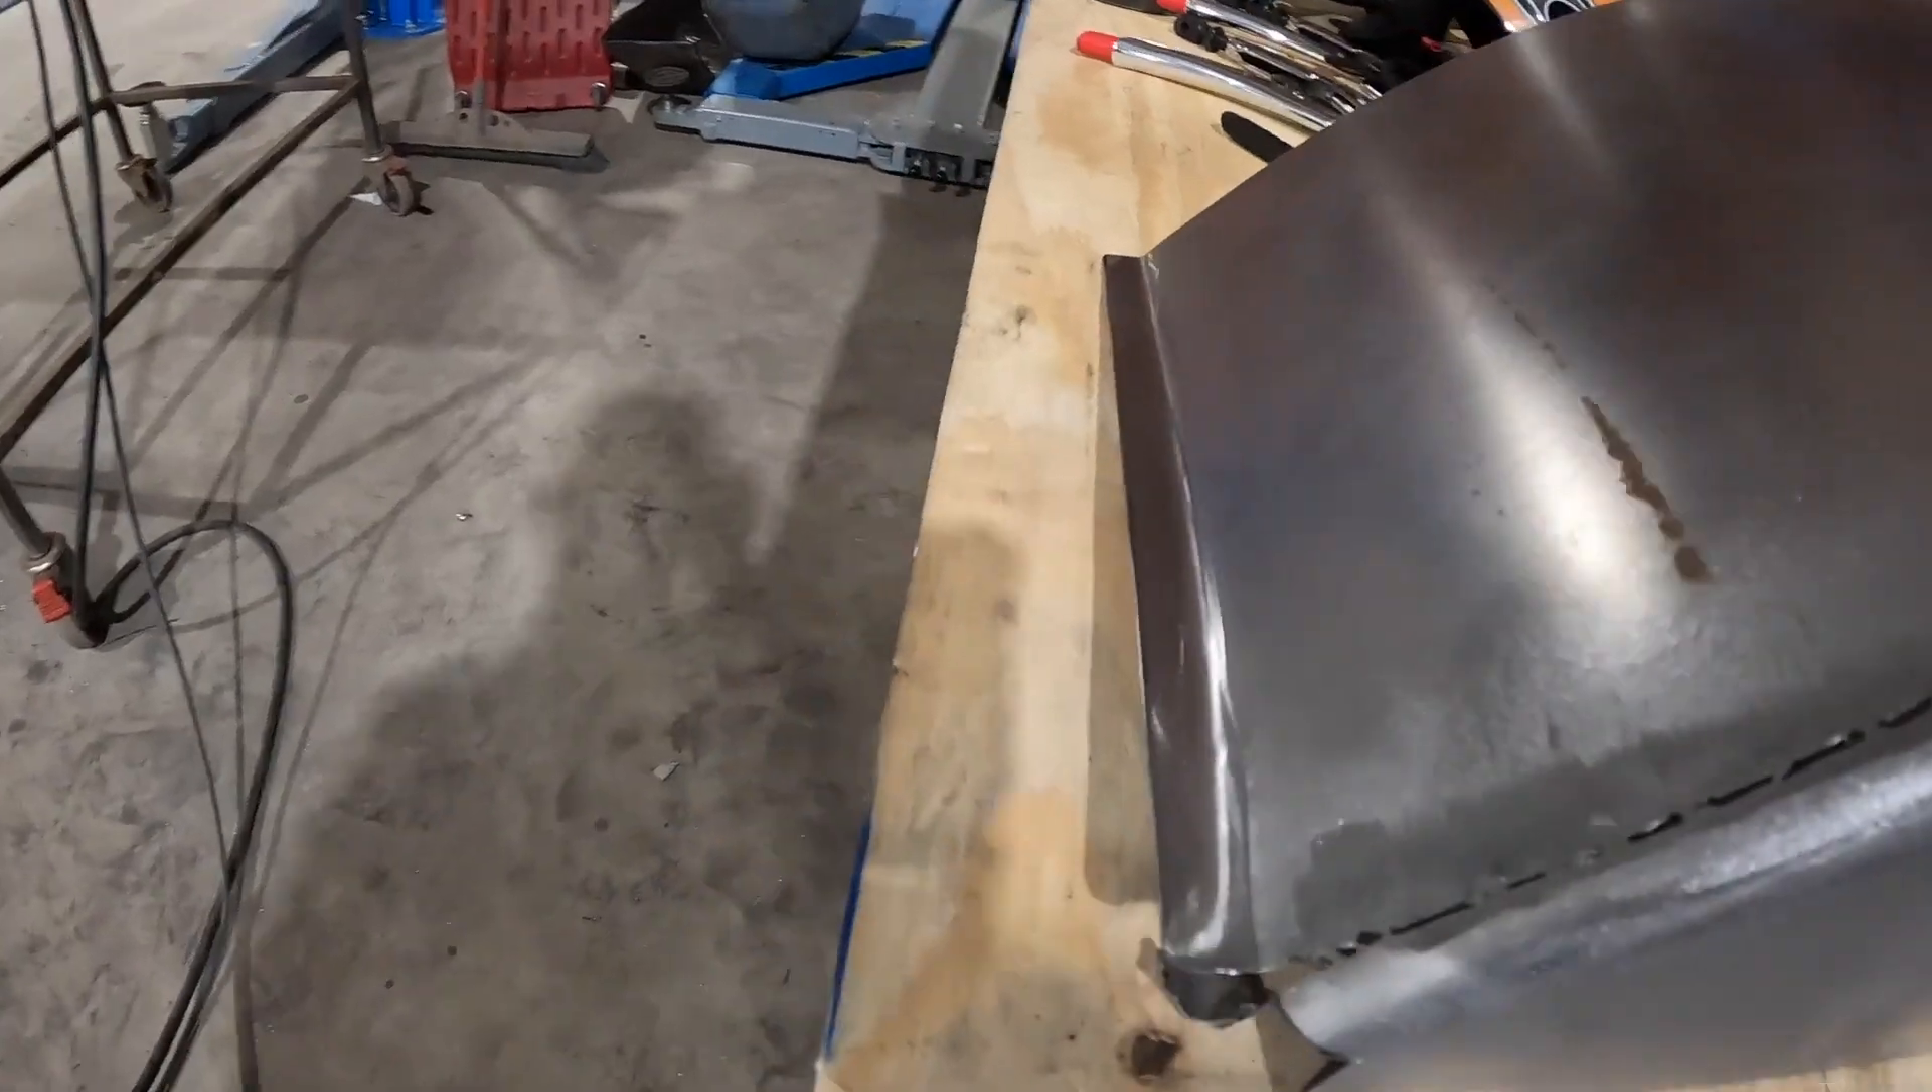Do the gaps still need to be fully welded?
Yes.